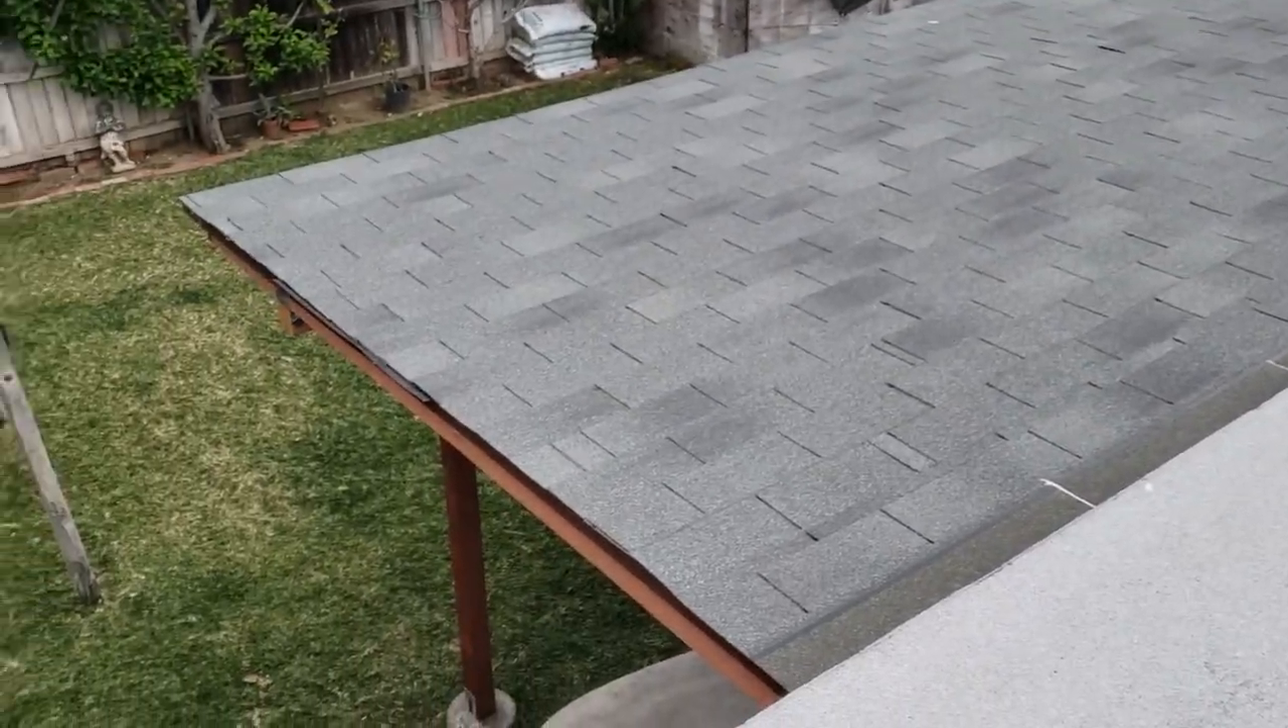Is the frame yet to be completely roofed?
No.